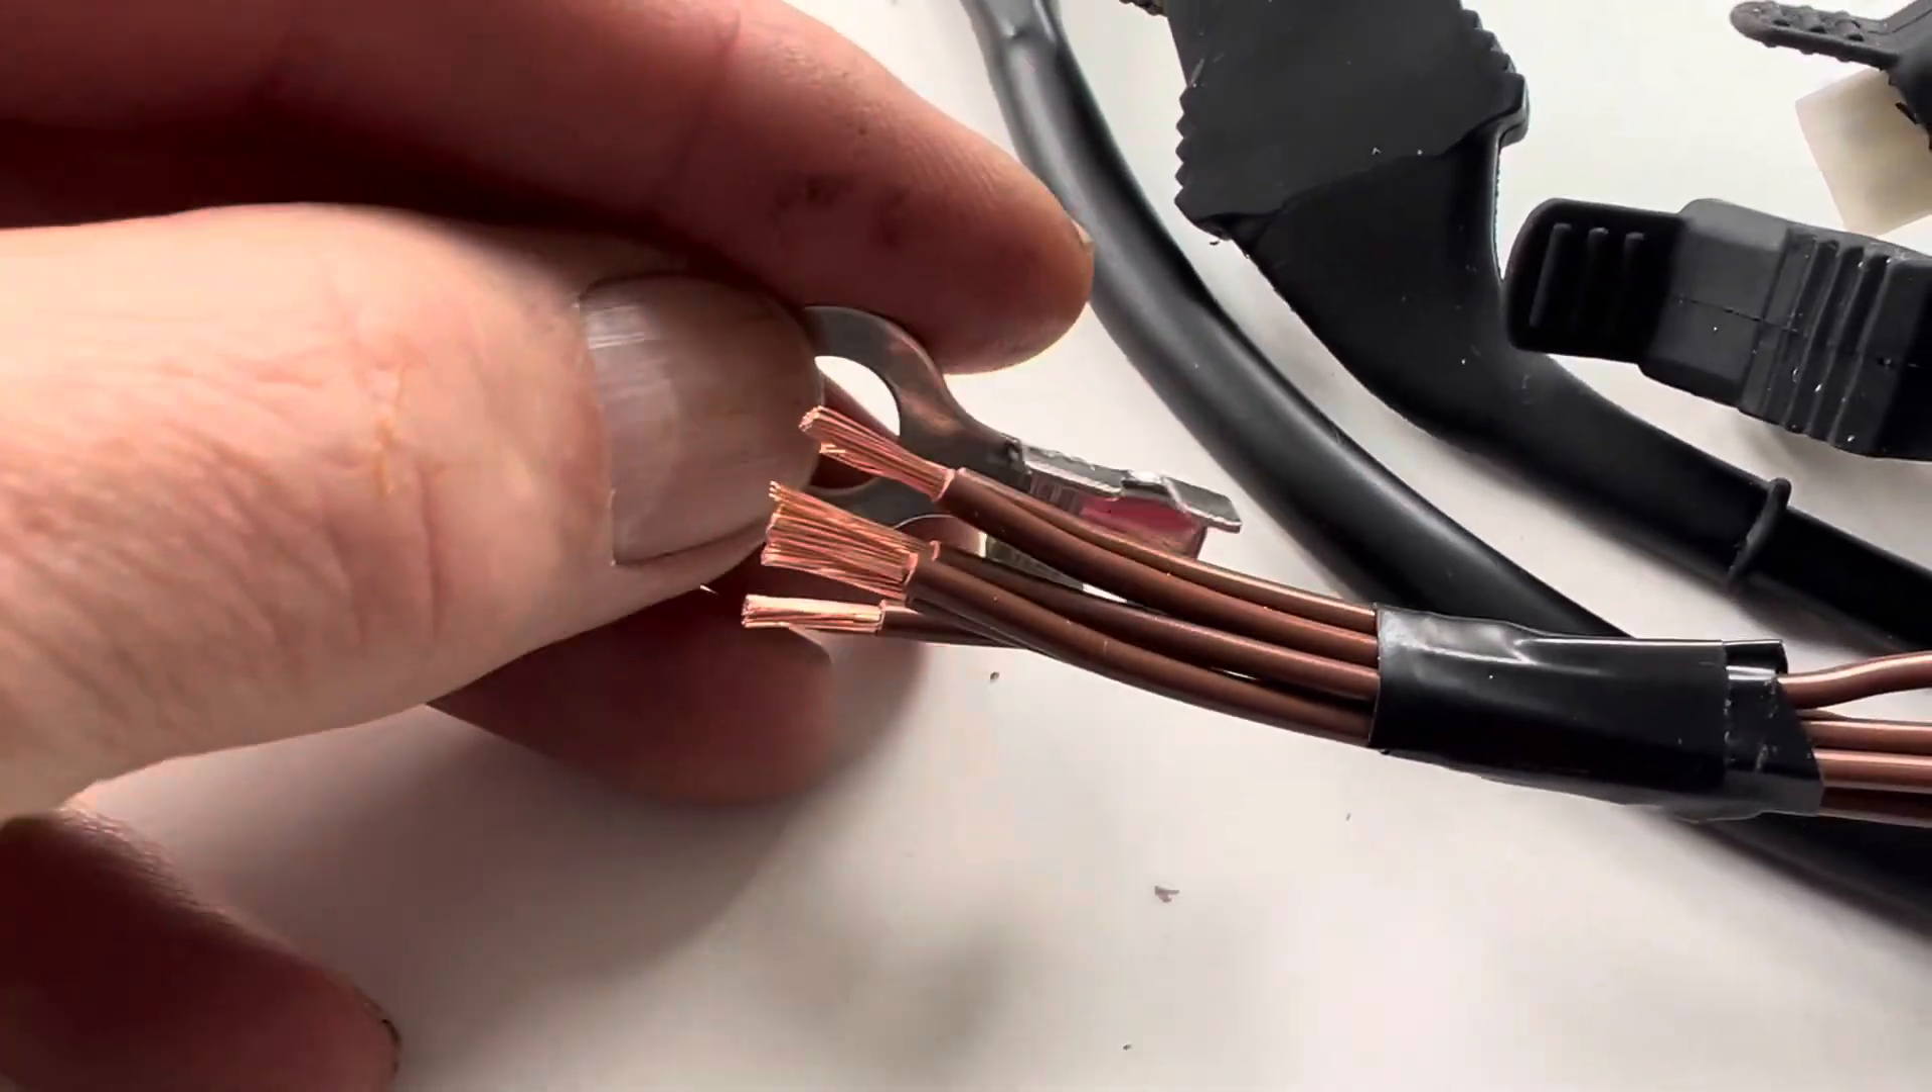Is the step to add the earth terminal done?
No.